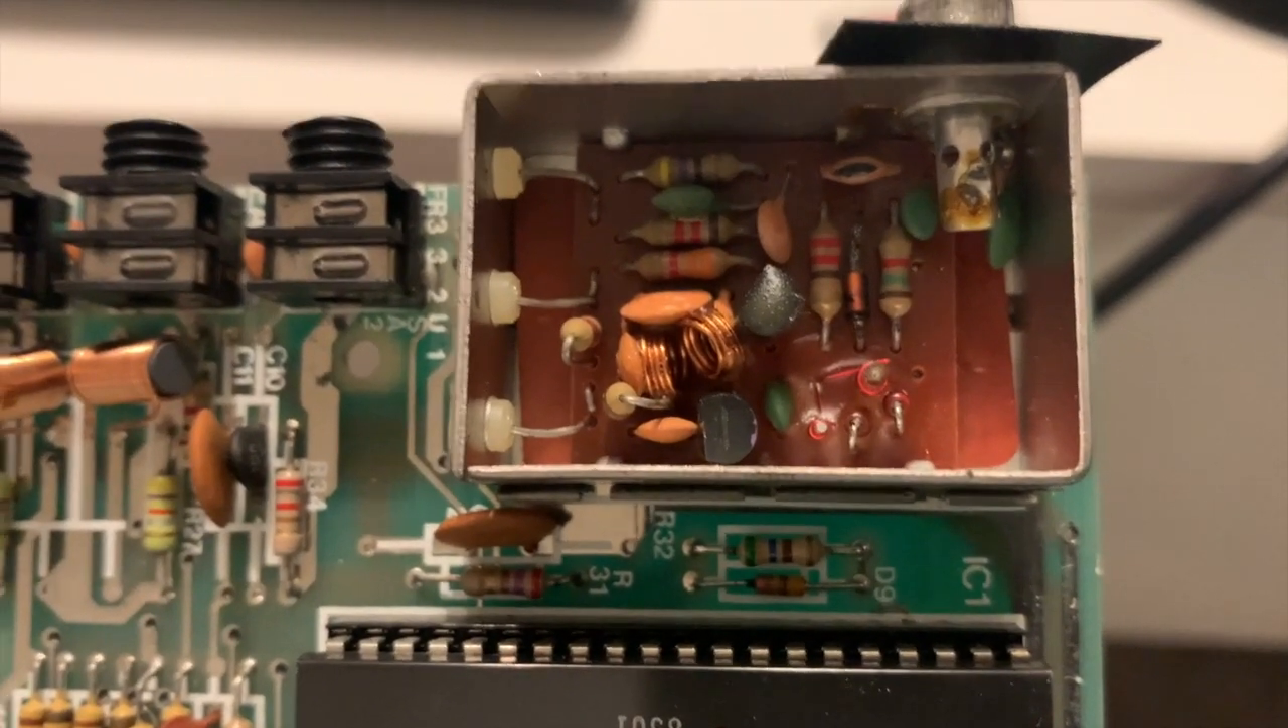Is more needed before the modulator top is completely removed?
No.